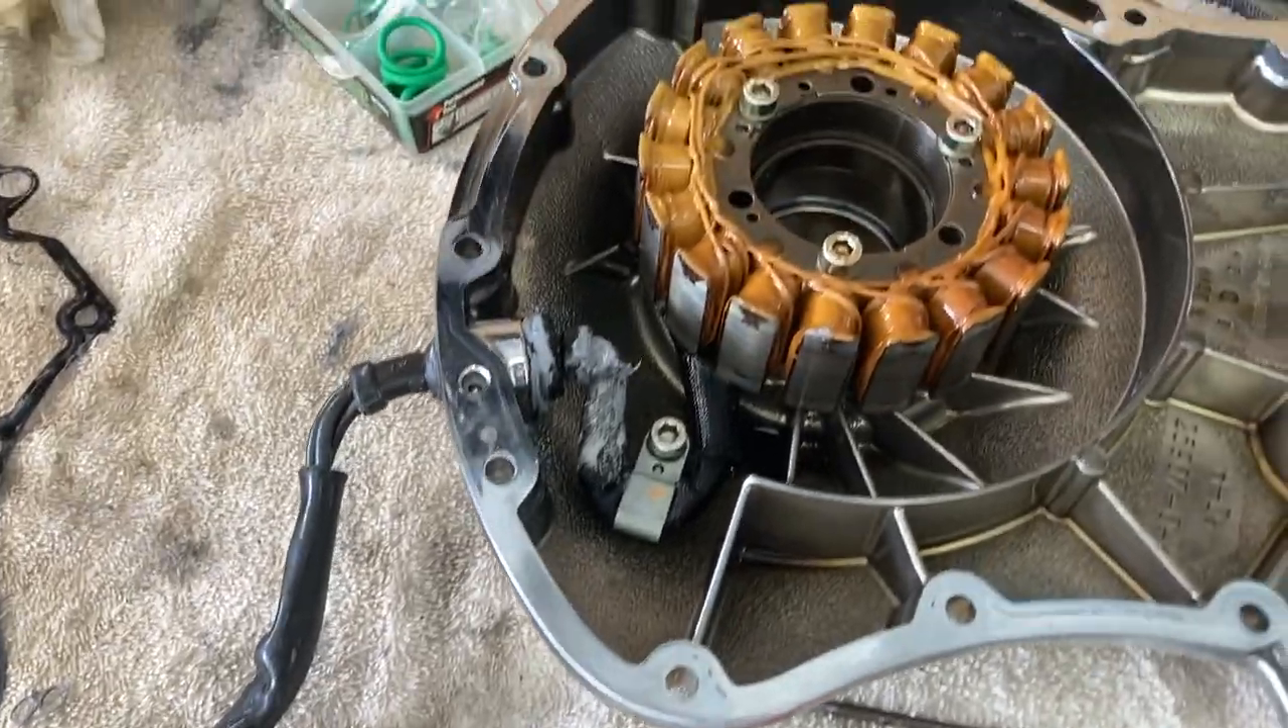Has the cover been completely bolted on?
No.